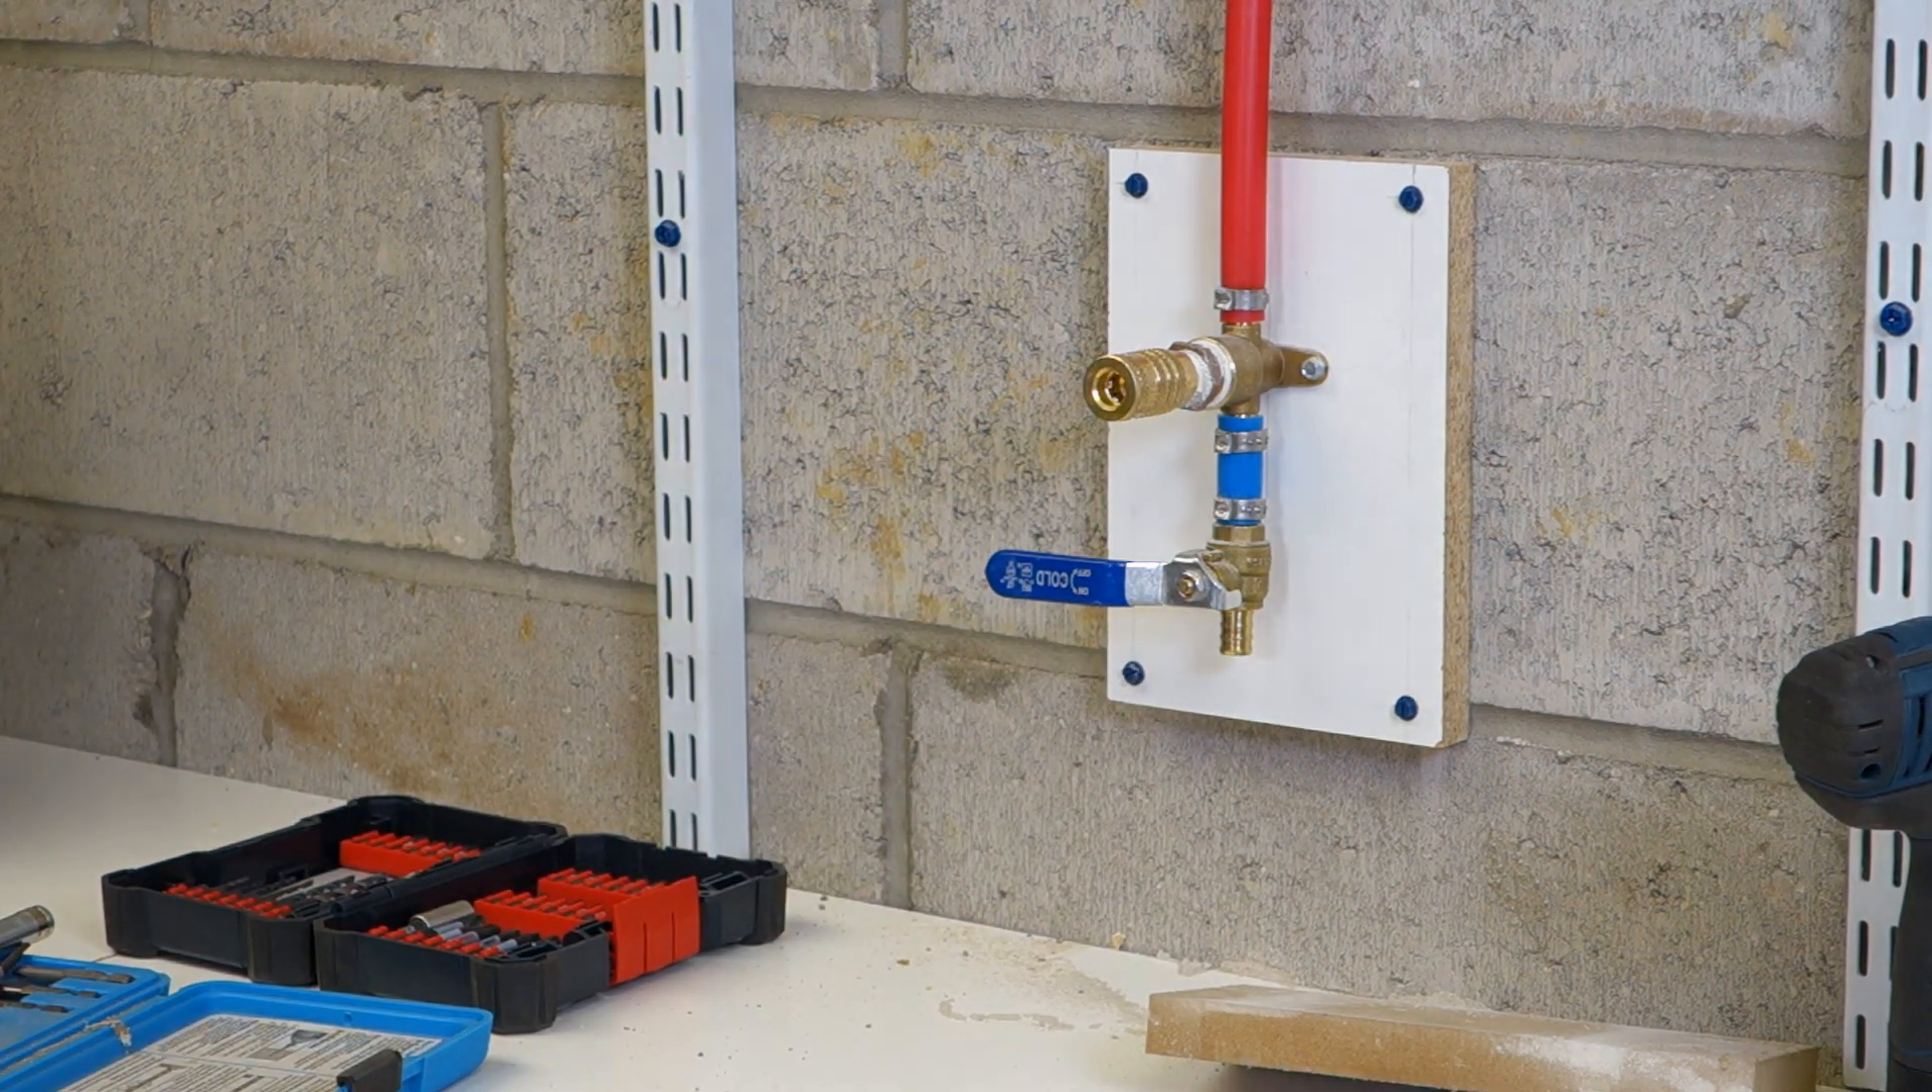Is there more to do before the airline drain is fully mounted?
No.